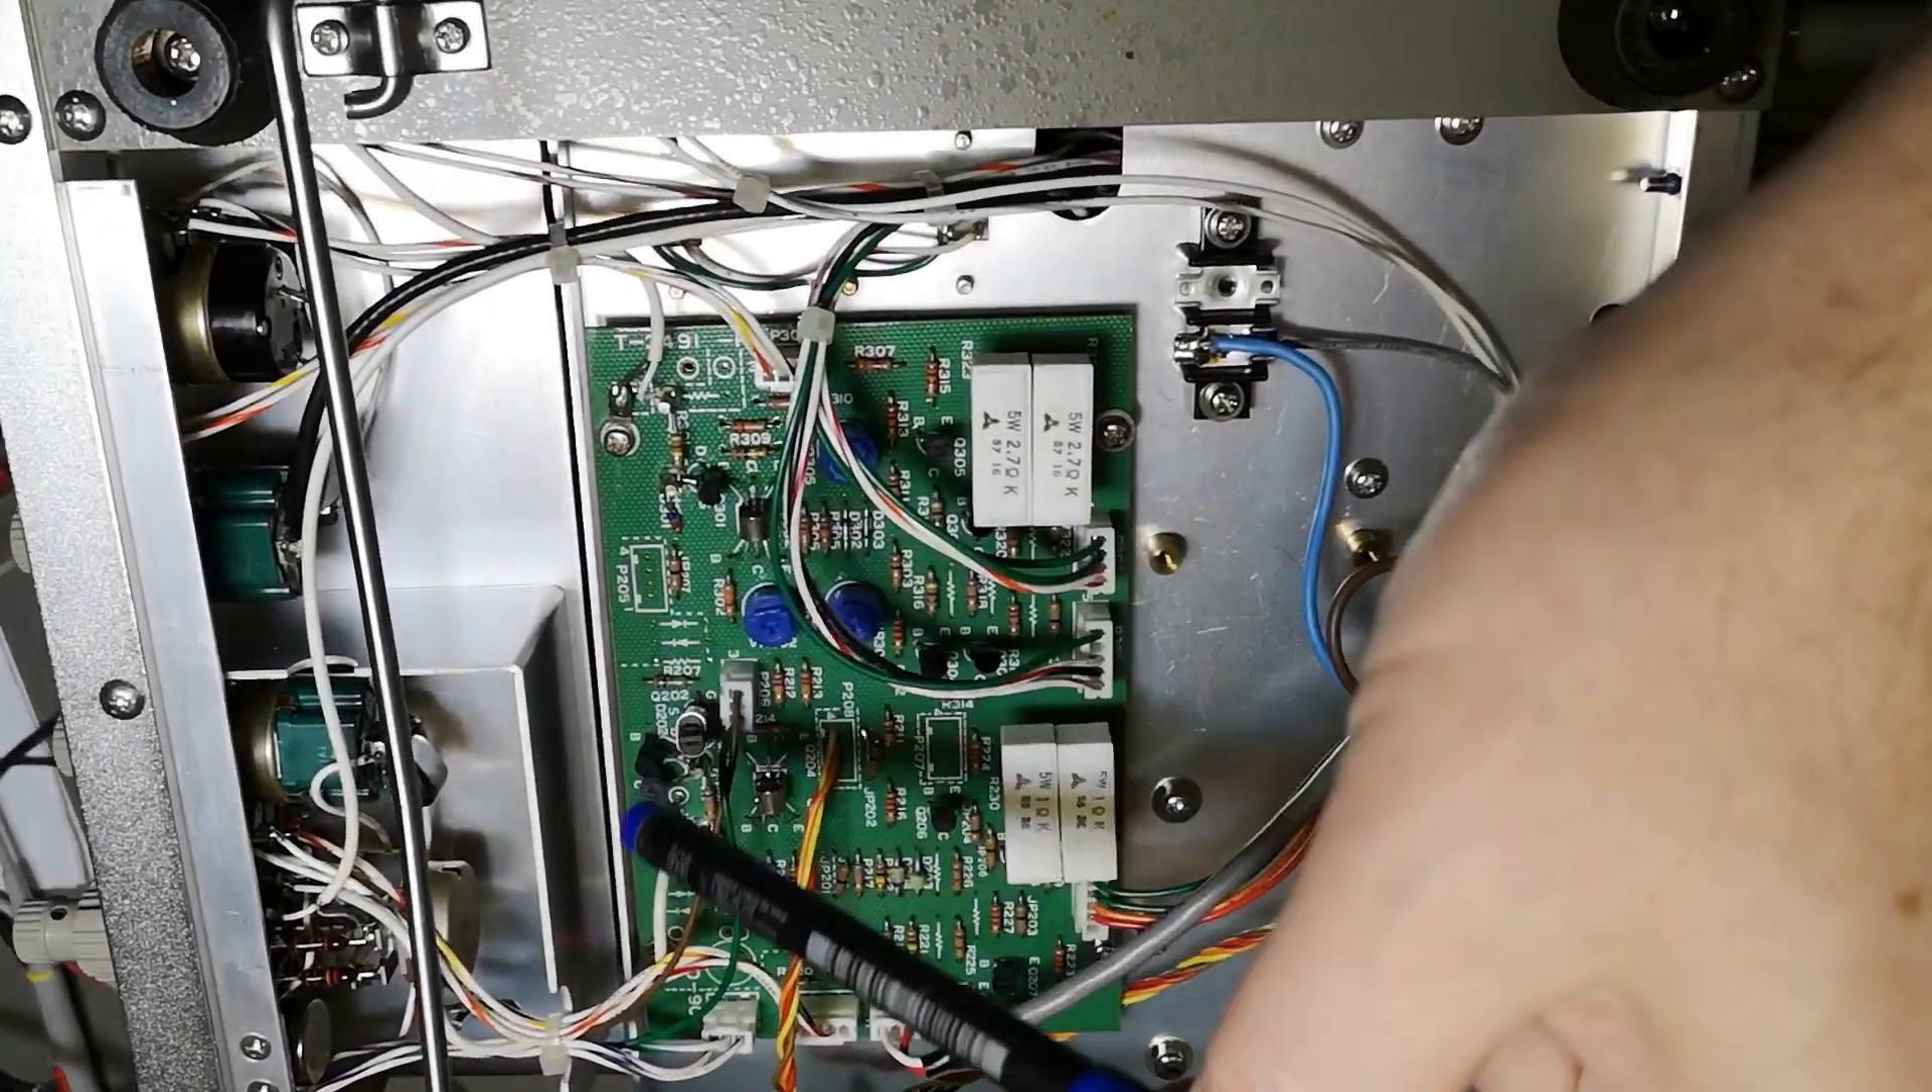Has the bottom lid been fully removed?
Yes.